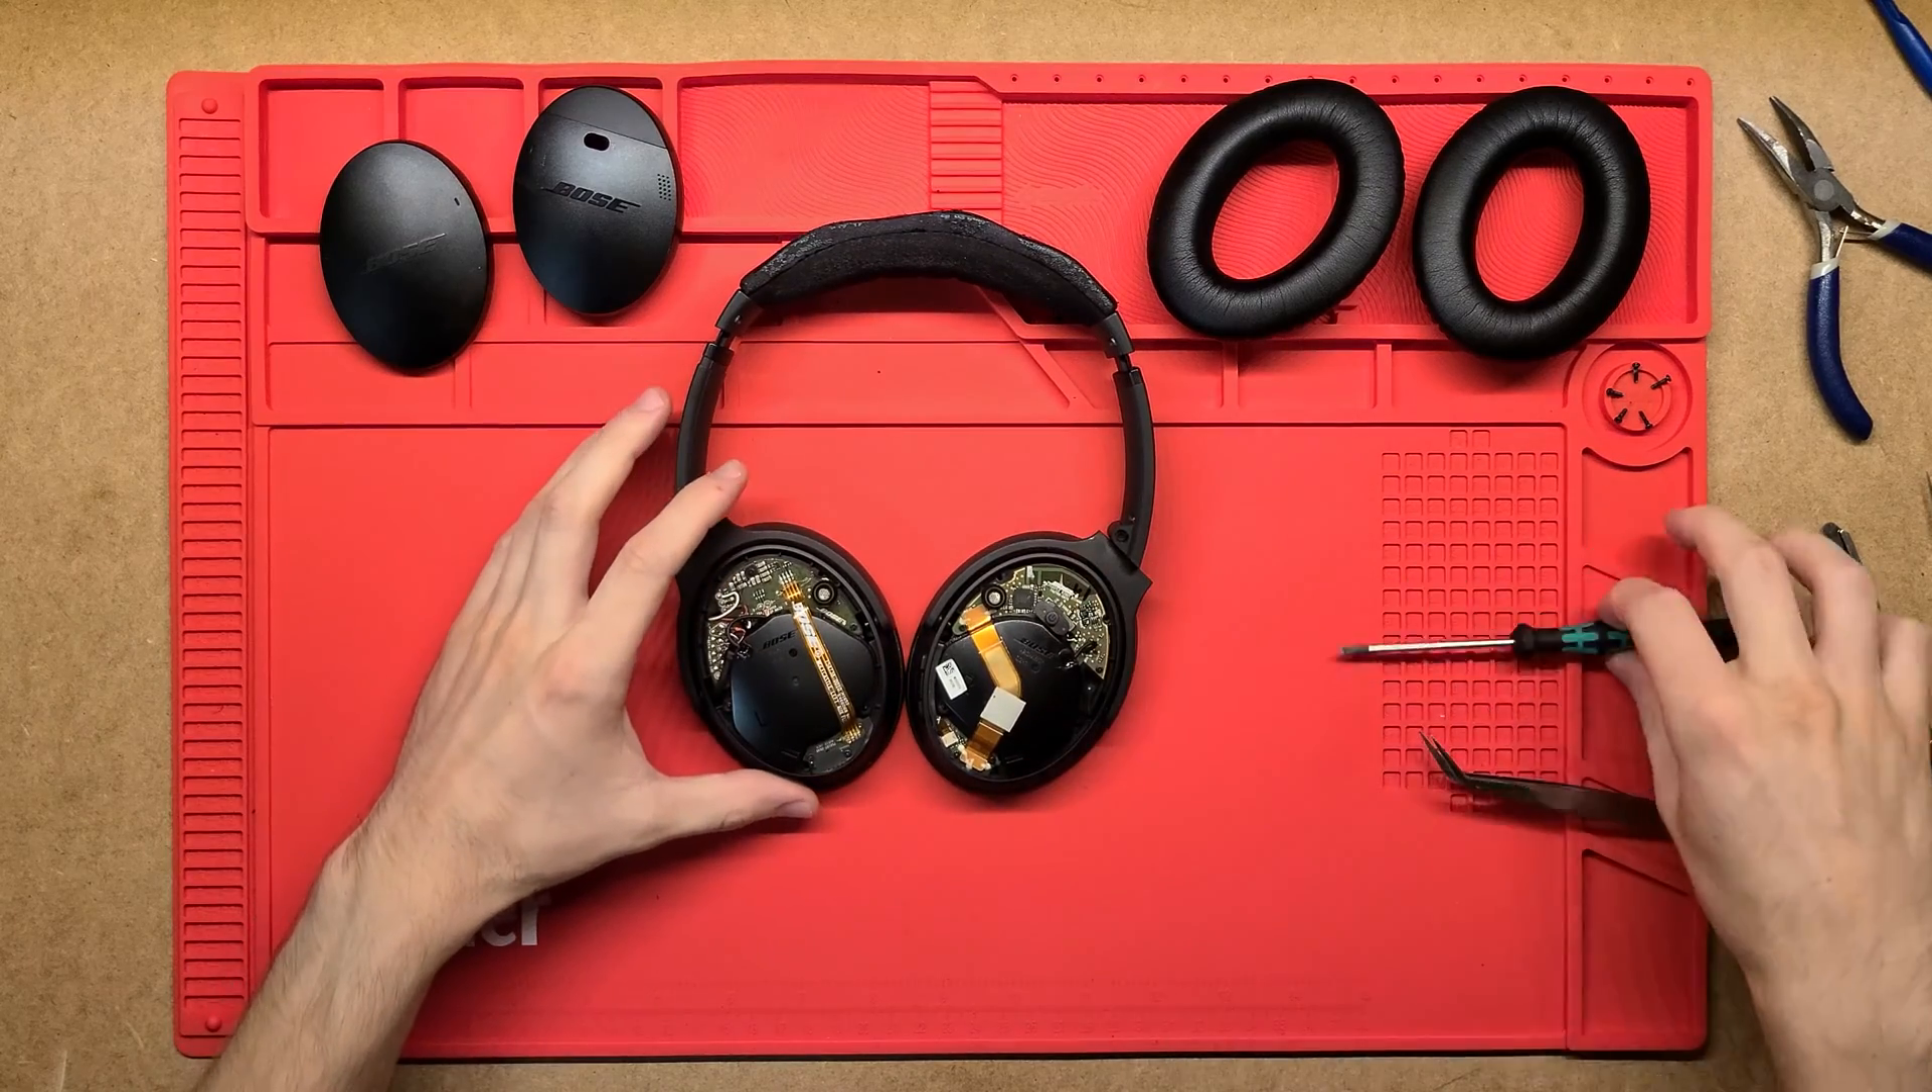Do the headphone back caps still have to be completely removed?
No.